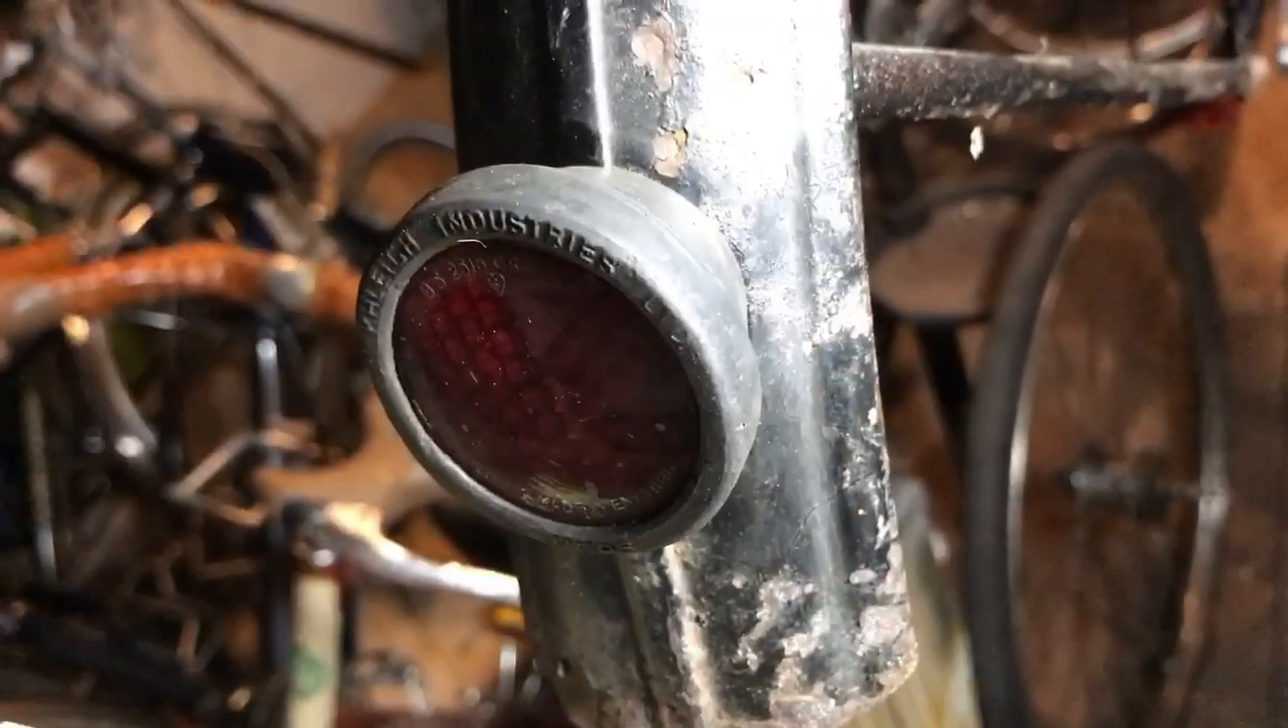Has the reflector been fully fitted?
Yes.